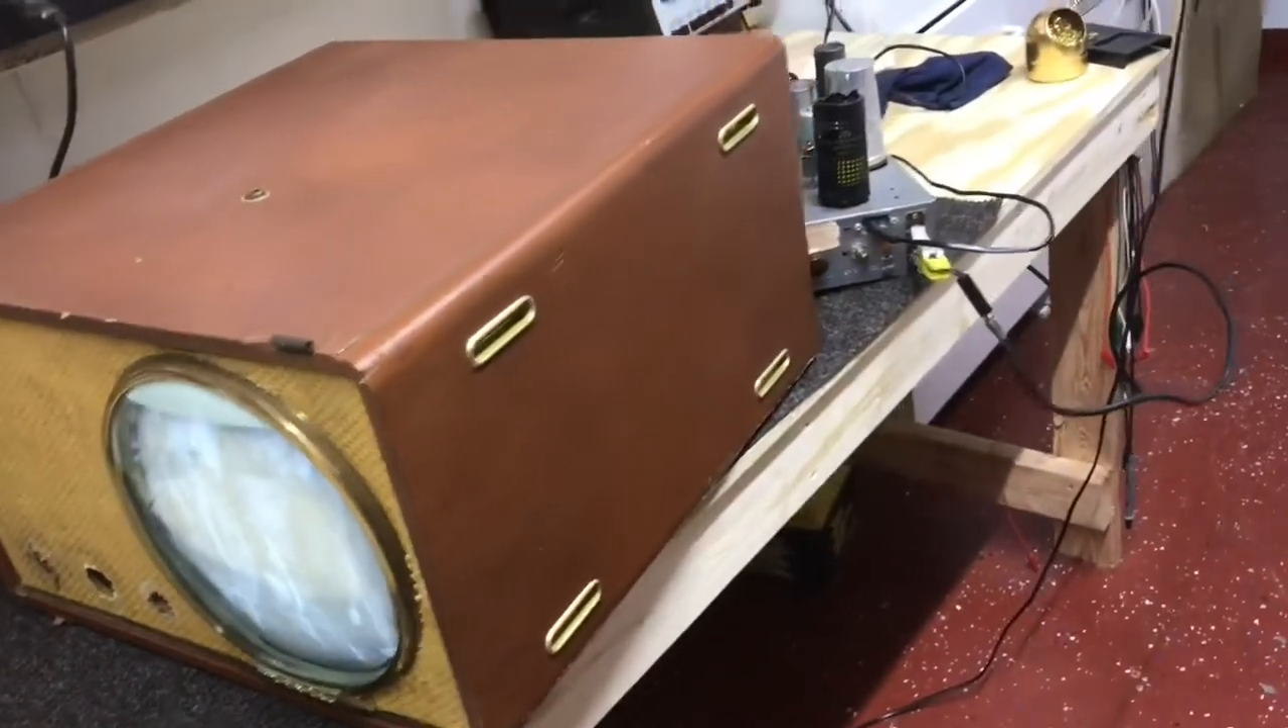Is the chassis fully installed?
No.